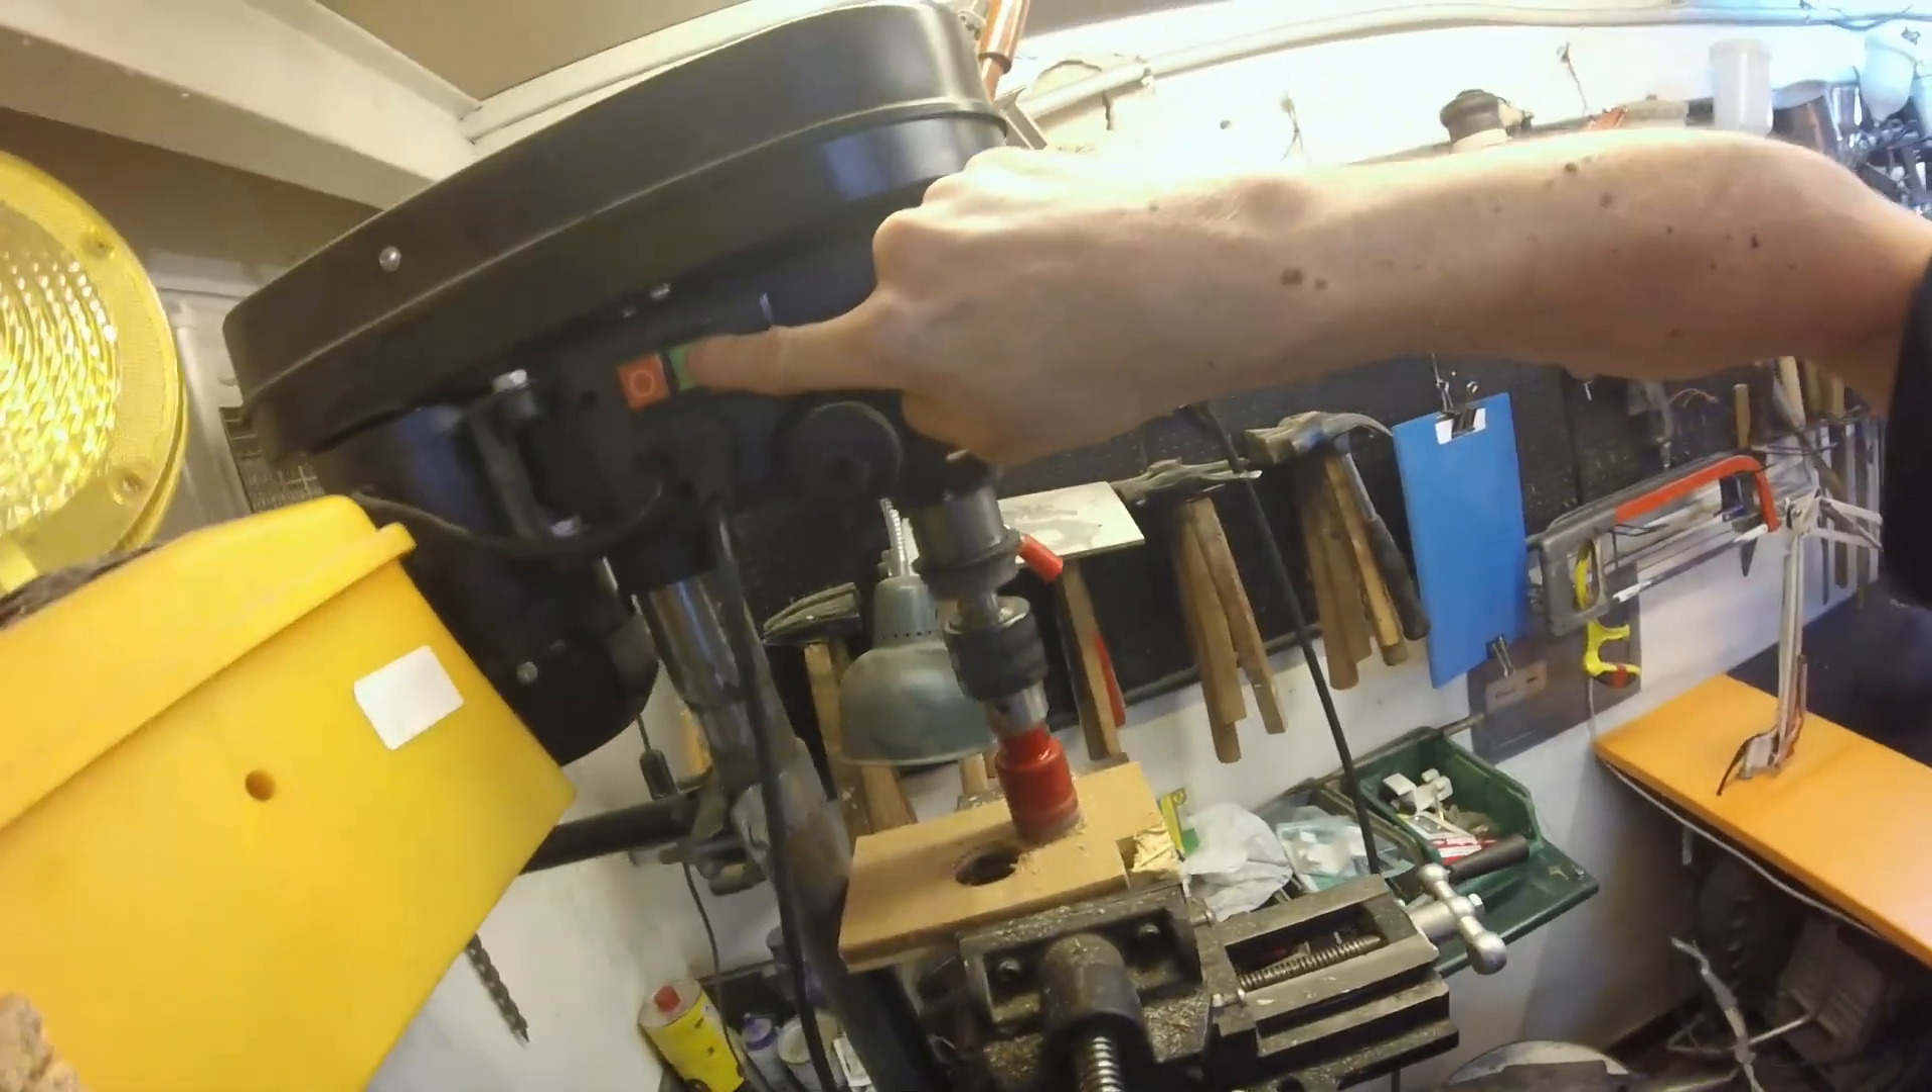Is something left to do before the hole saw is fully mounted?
No.